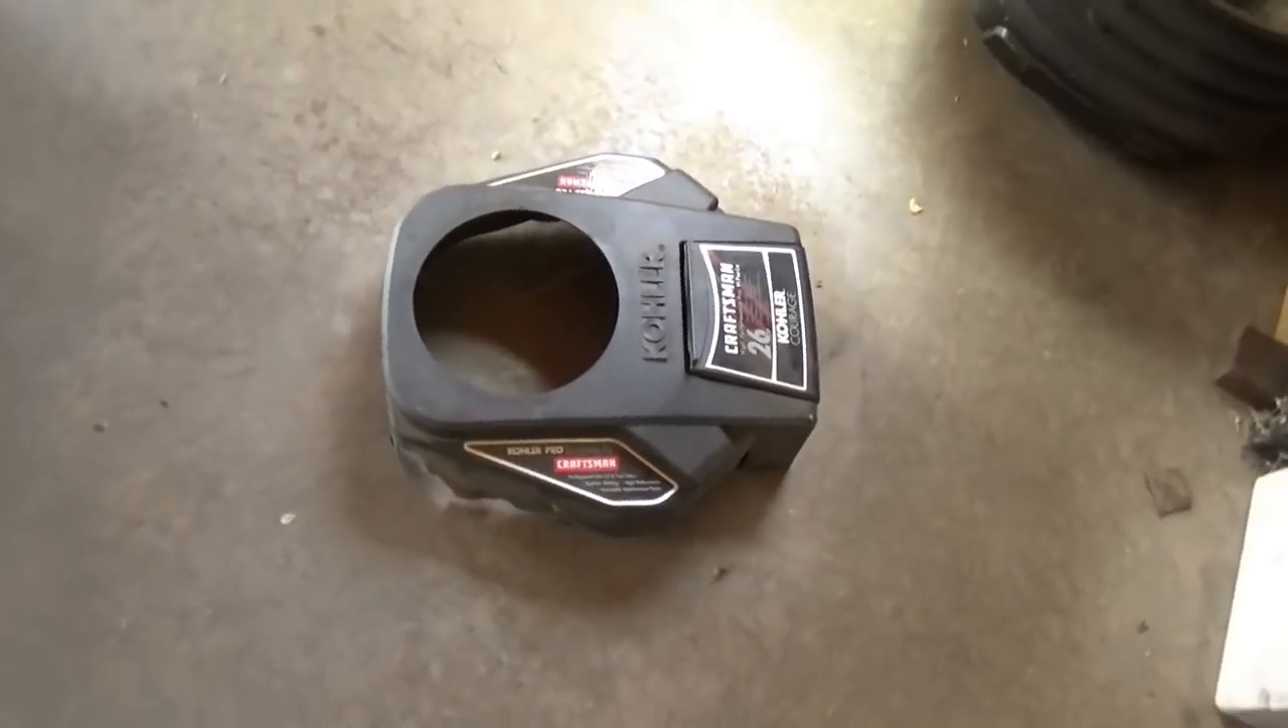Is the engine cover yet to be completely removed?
No.